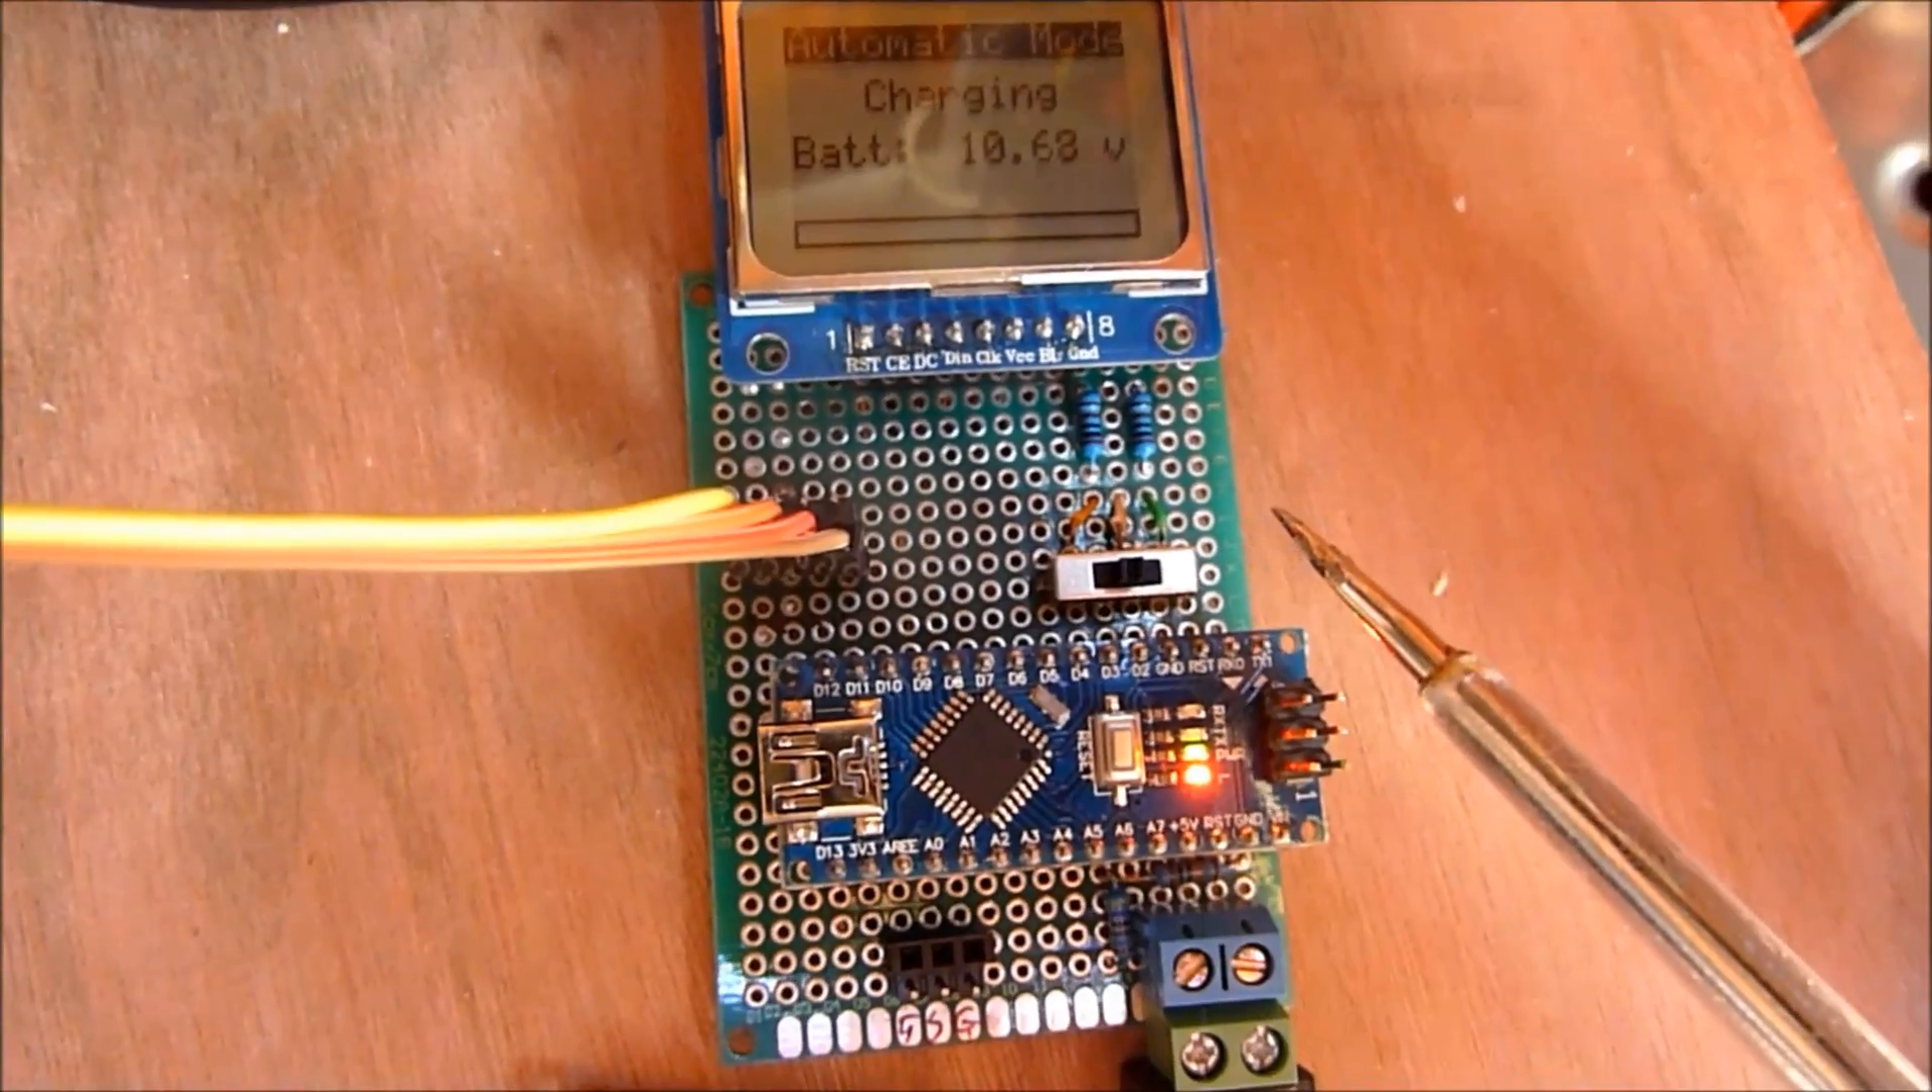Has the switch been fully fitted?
Yes.